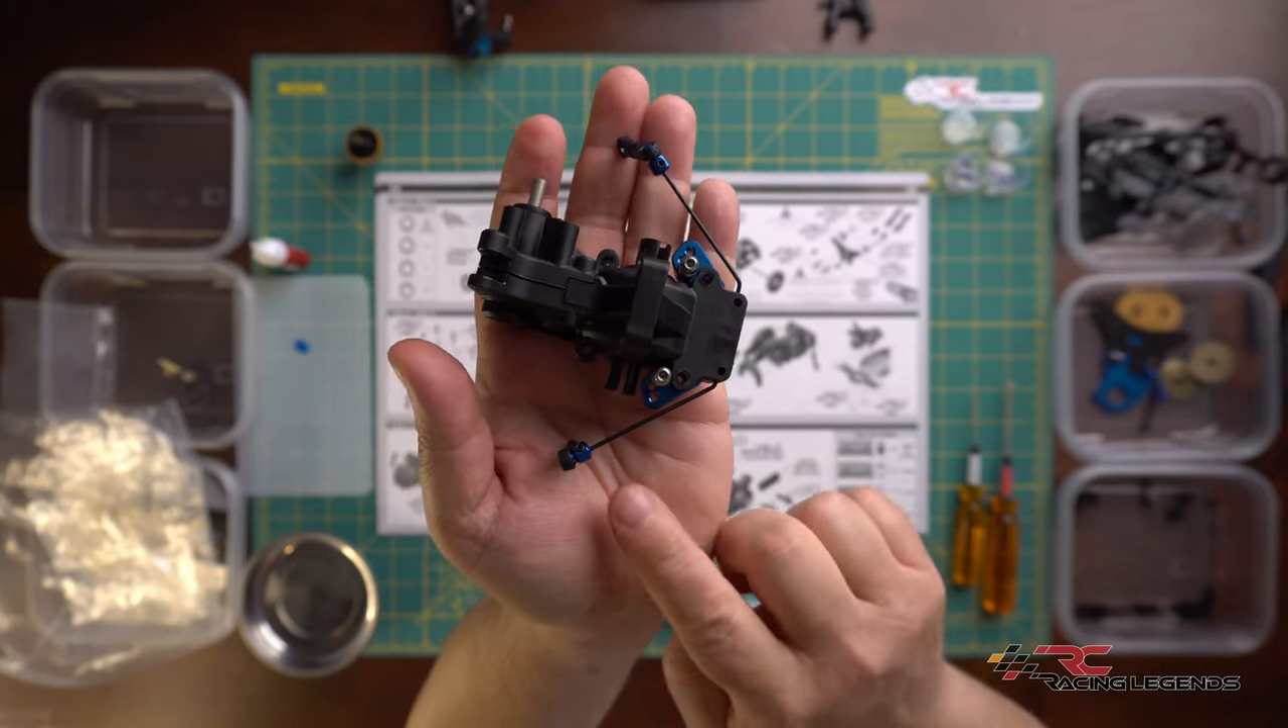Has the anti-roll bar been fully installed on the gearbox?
Yes.